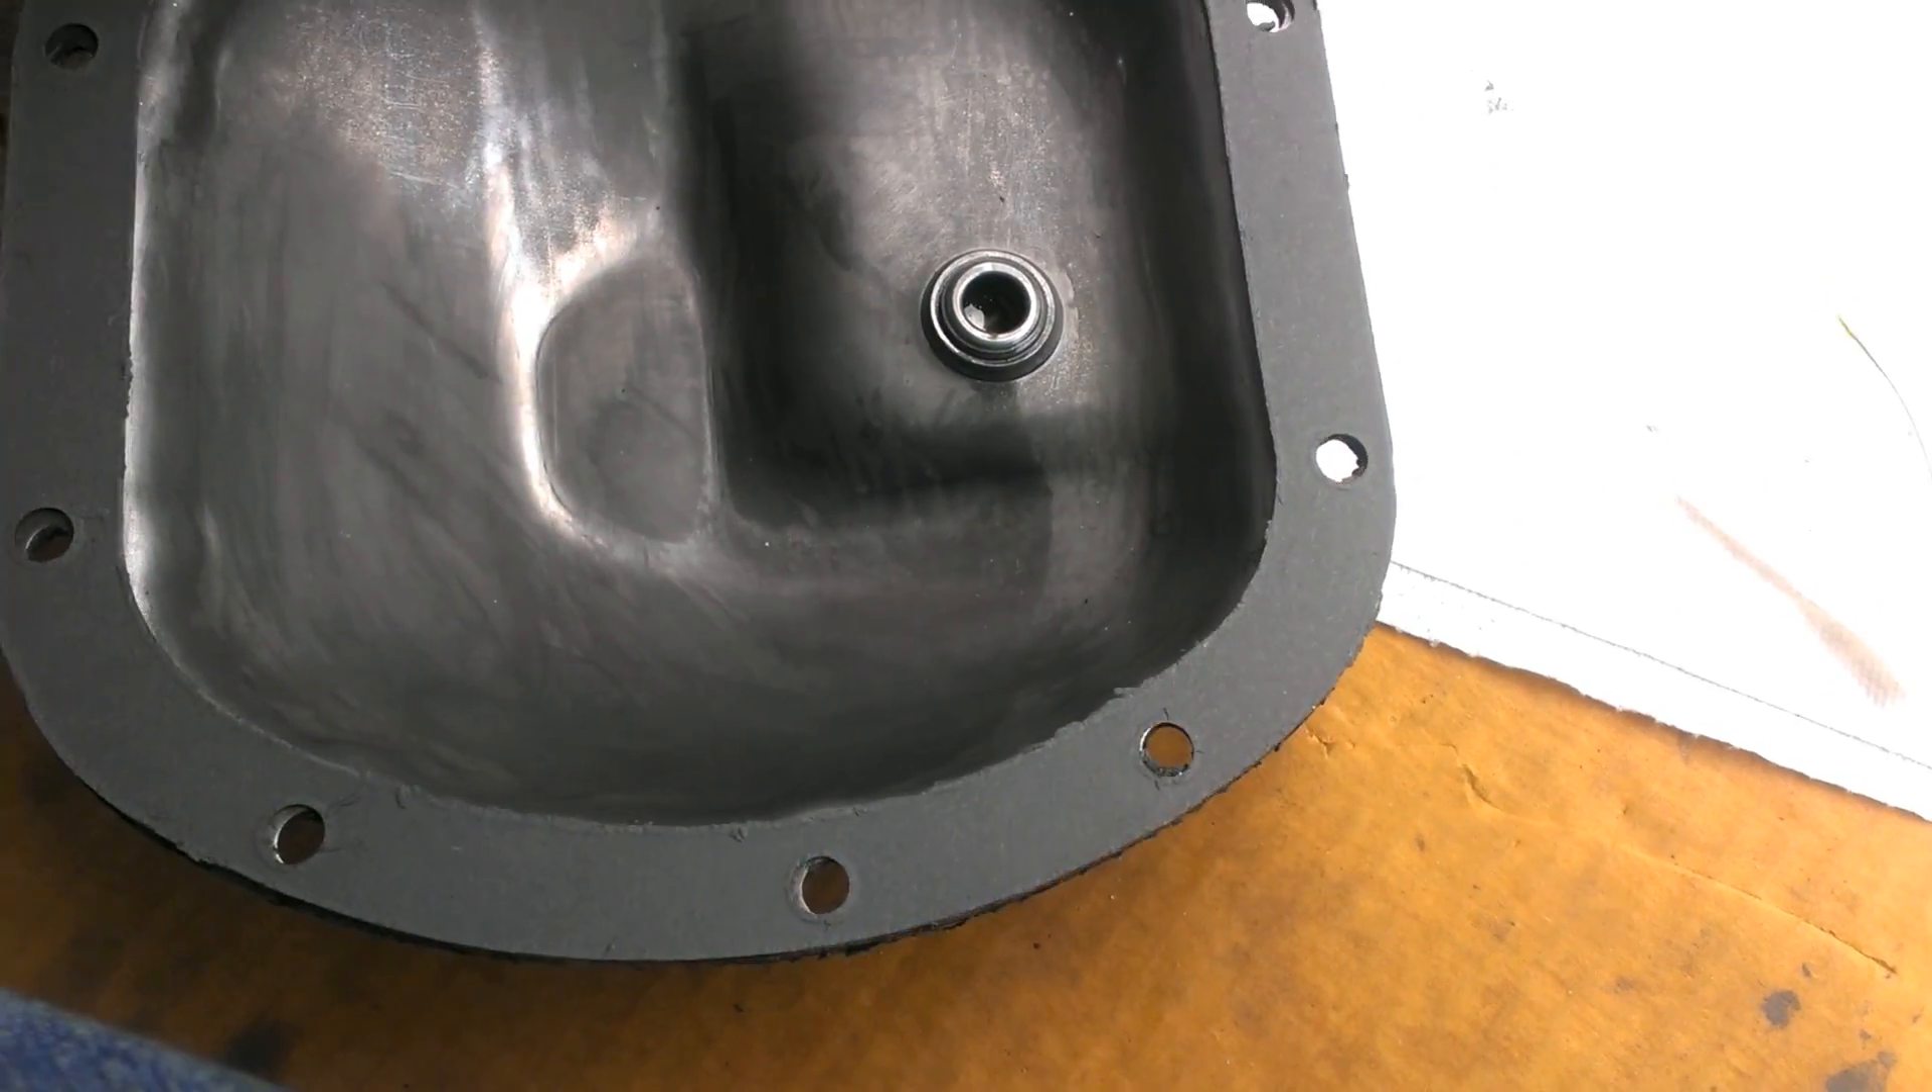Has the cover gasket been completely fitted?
Yes.